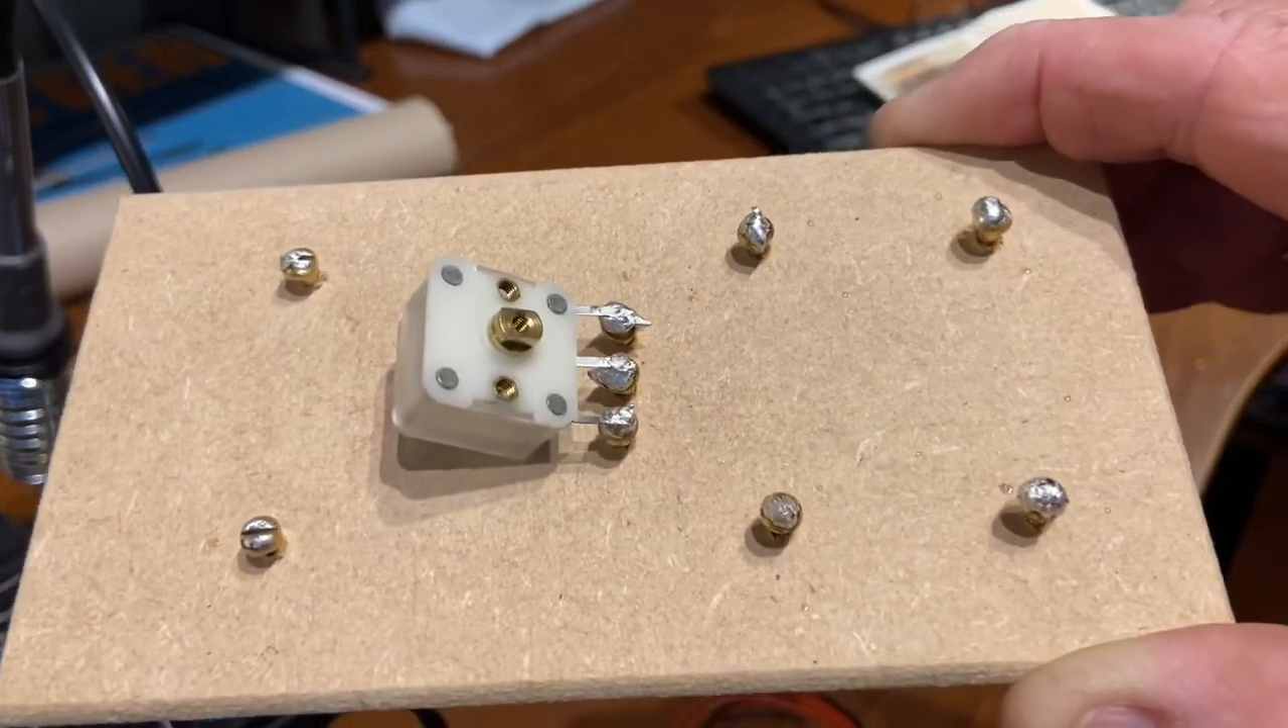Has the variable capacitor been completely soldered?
Yes.